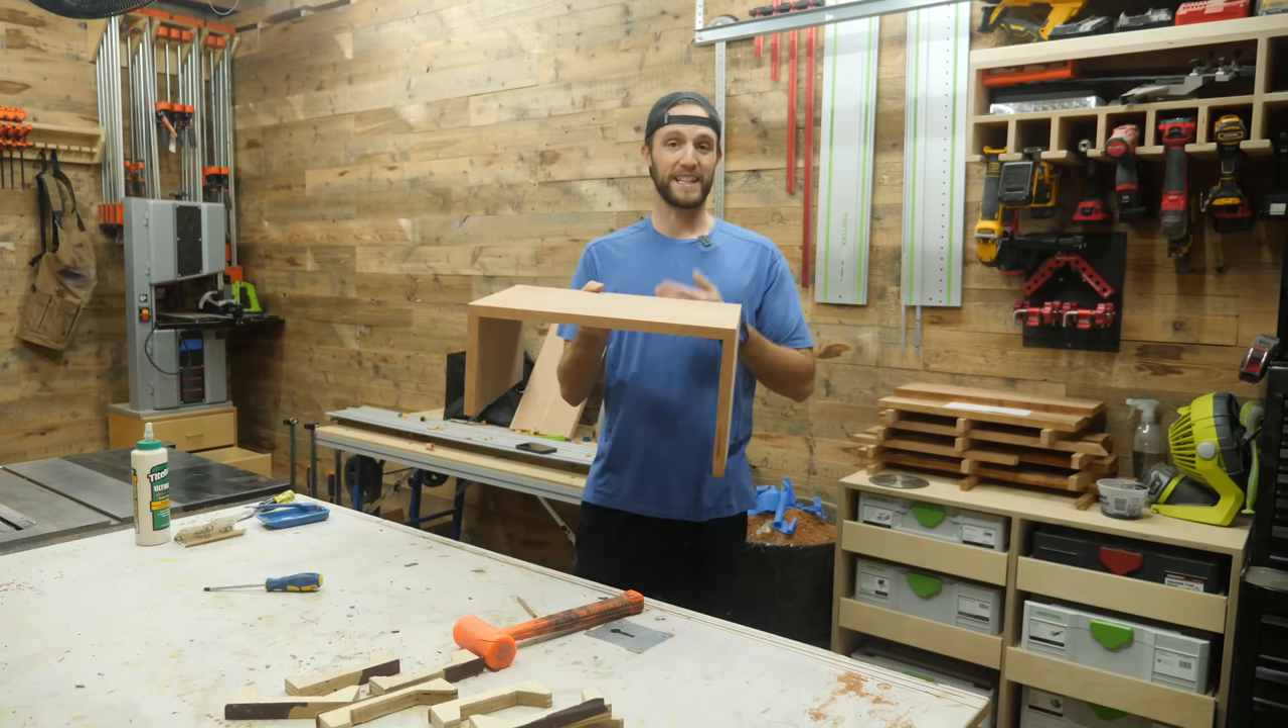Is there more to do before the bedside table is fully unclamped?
No.